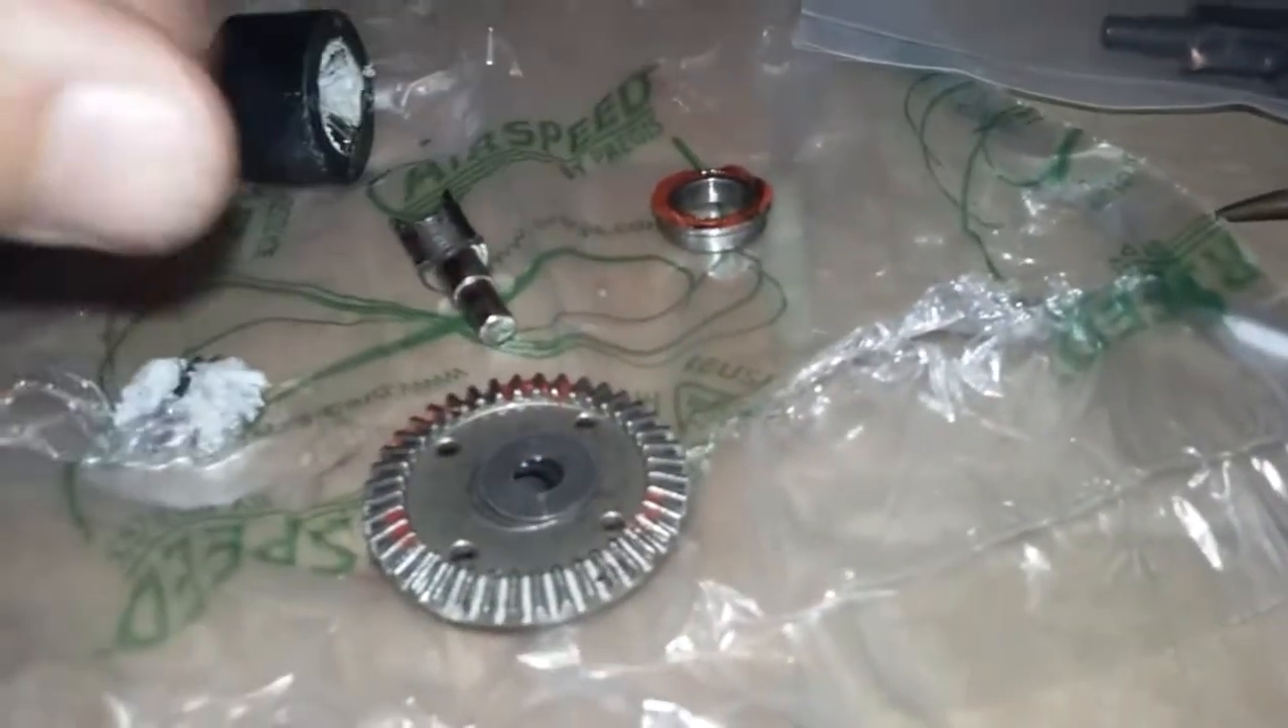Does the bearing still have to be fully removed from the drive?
No.